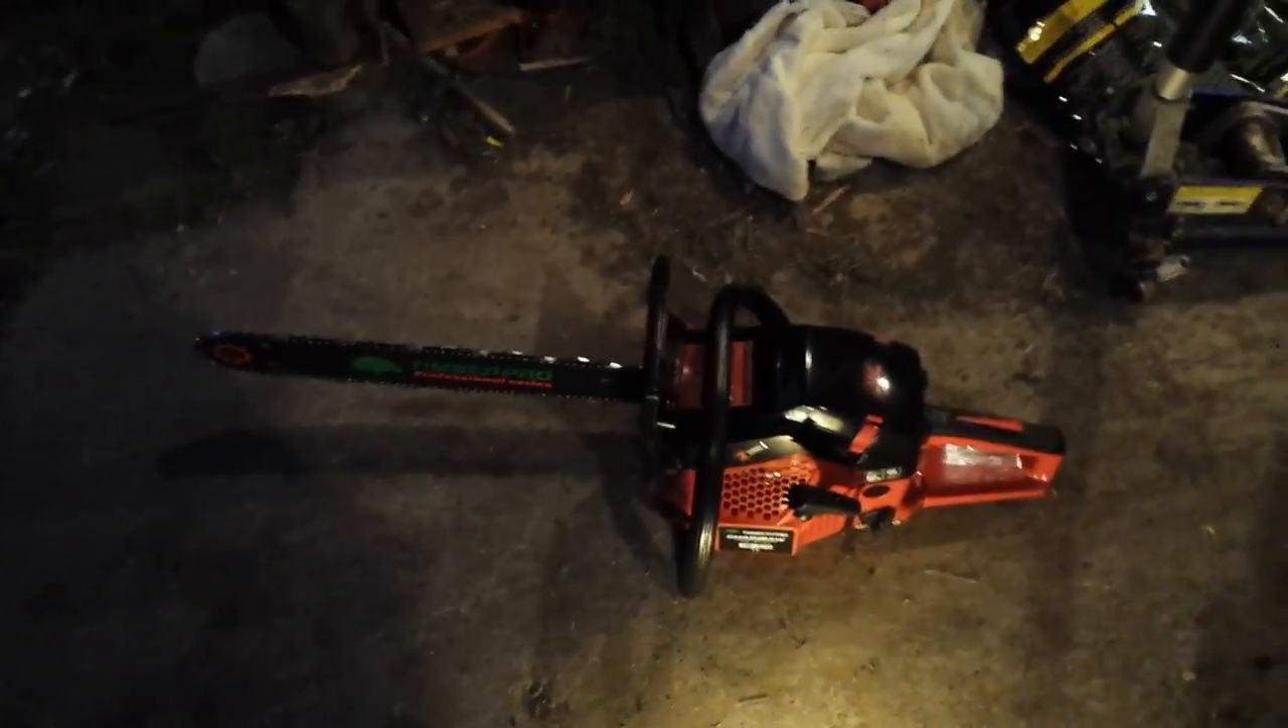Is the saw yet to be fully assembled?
No.